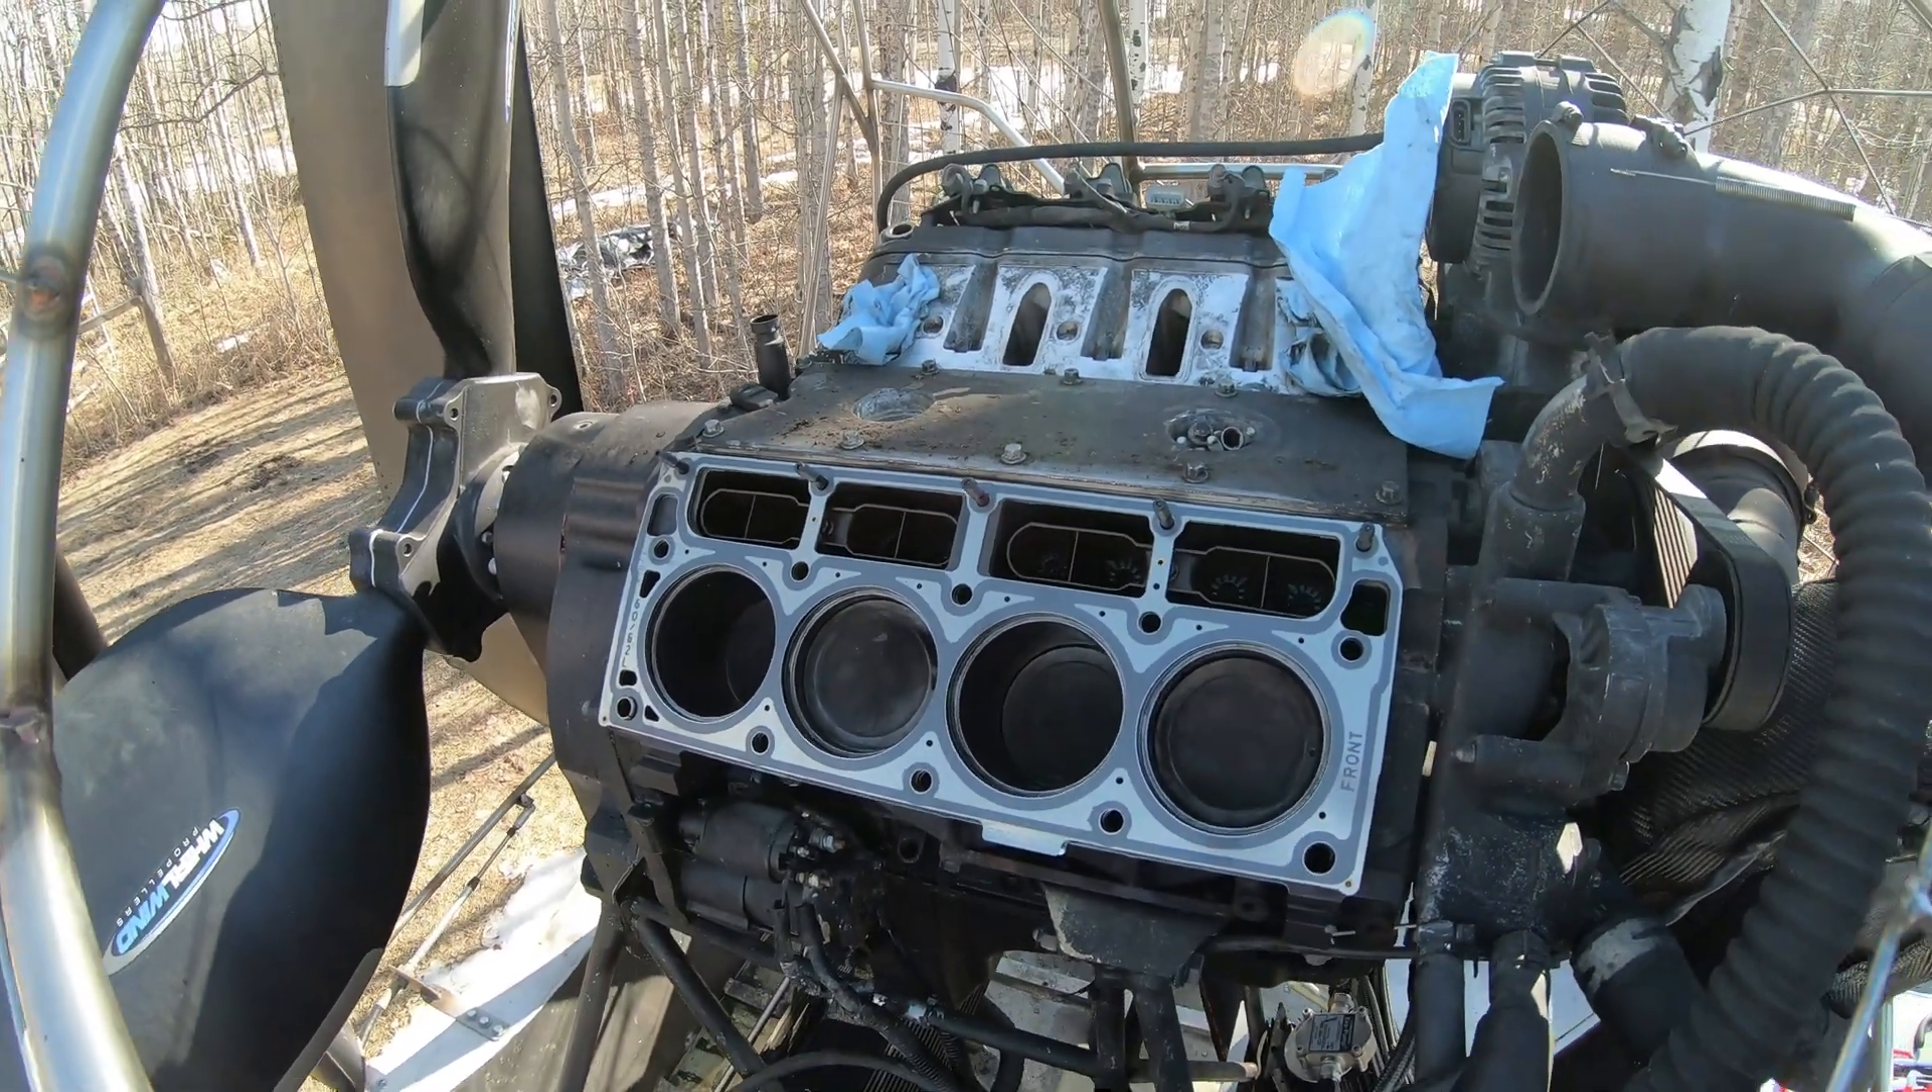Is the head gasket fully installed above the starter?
Yes.